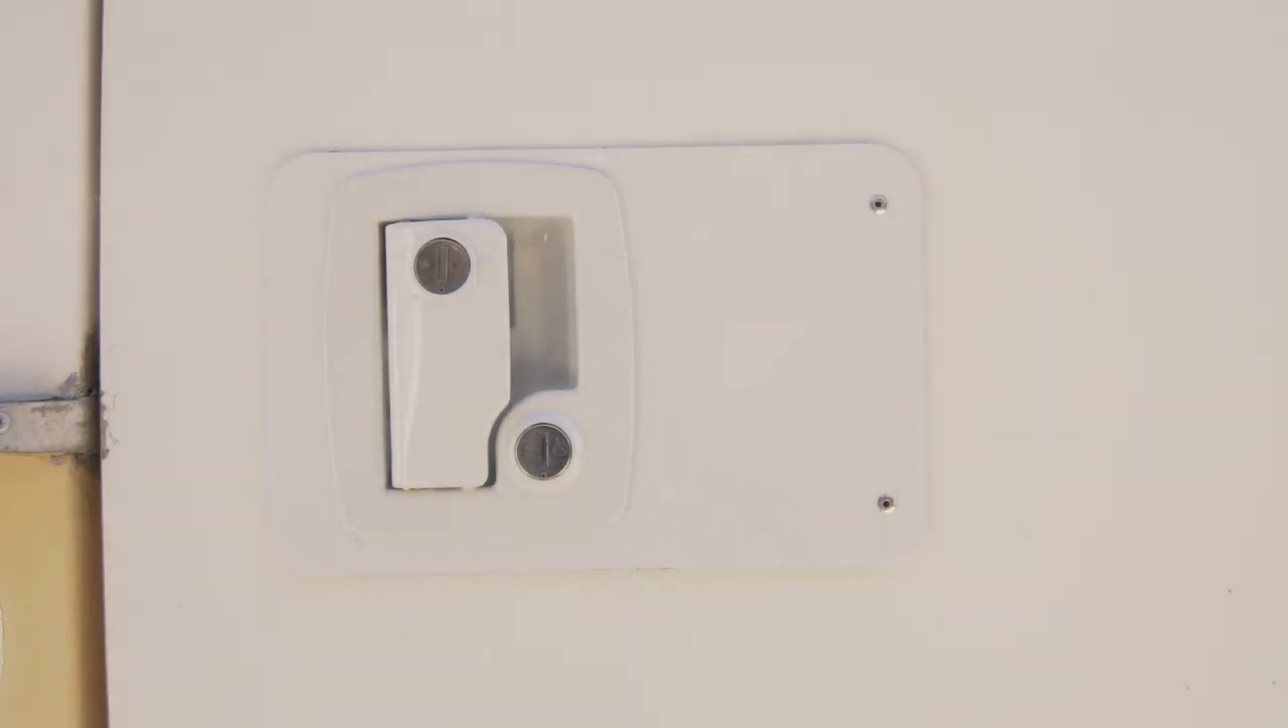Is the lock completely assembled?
Yes.